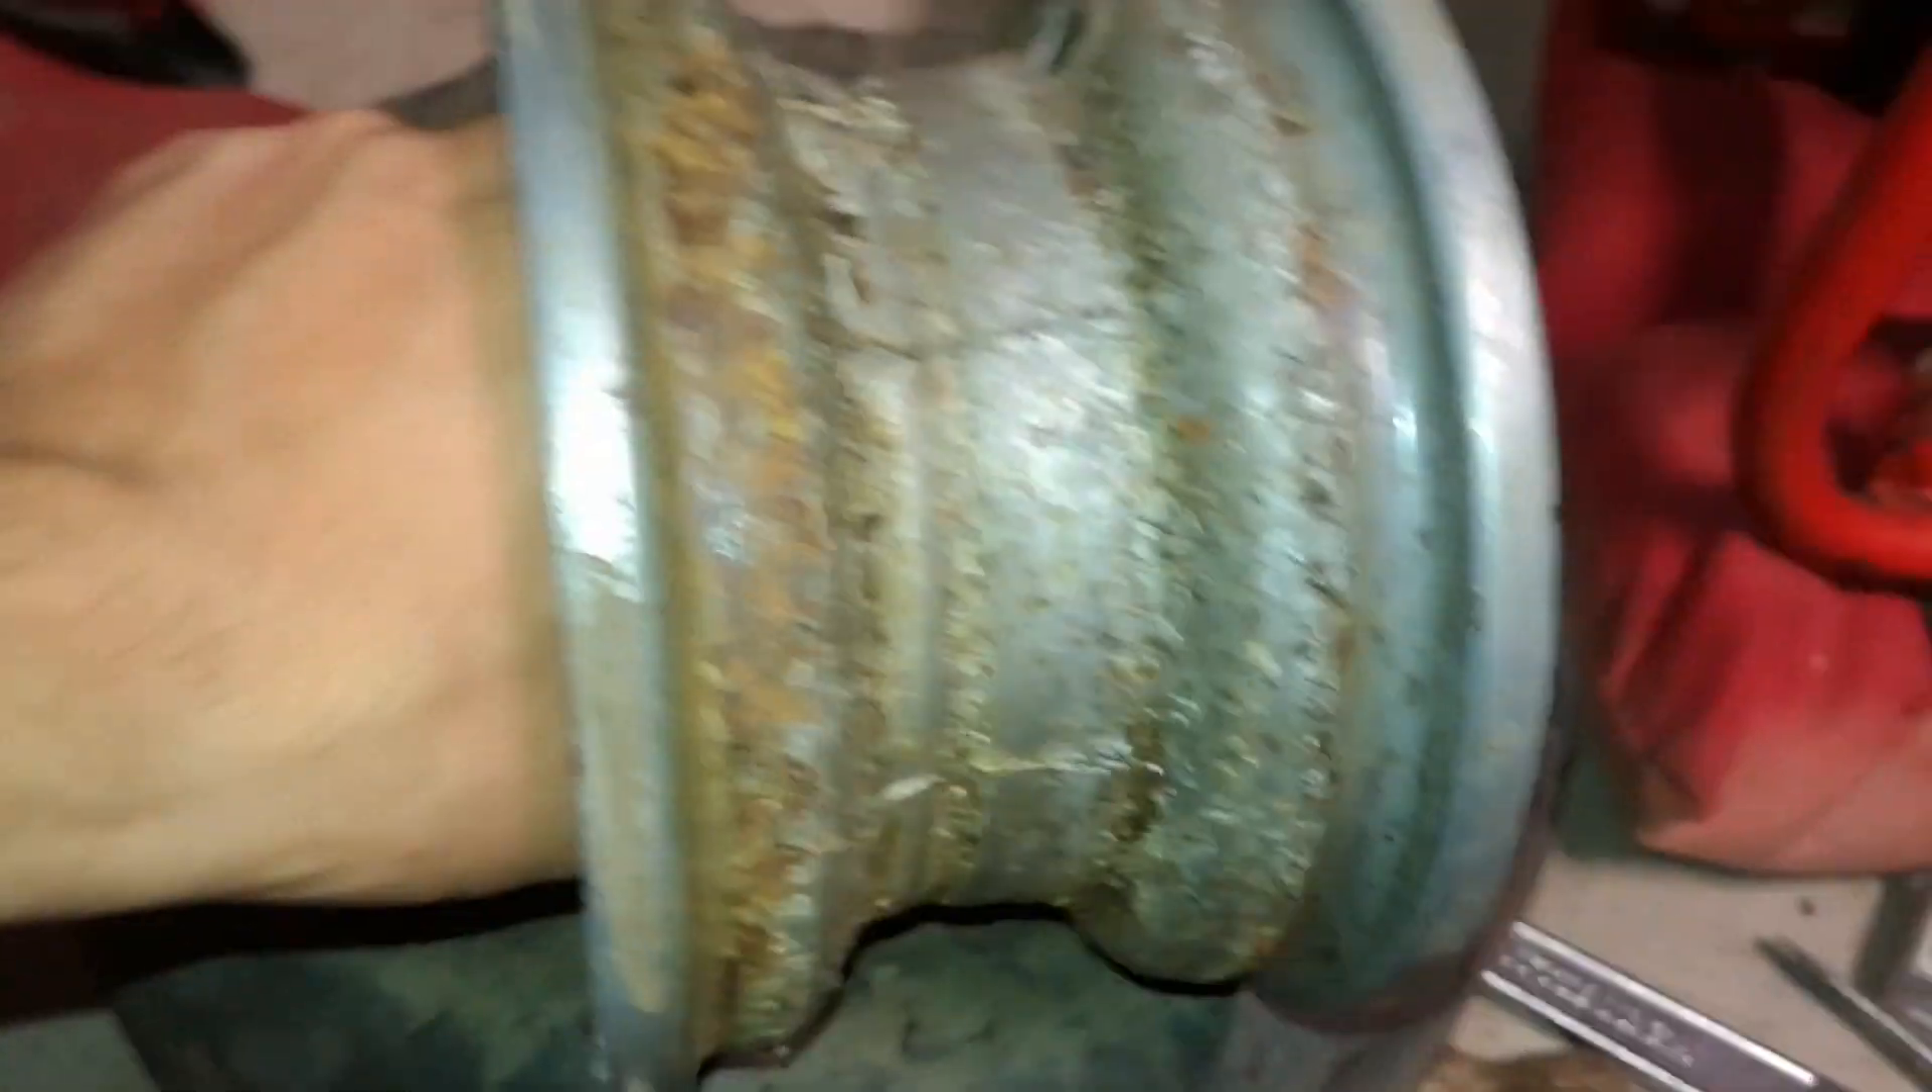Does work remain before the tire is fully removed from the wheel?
No.